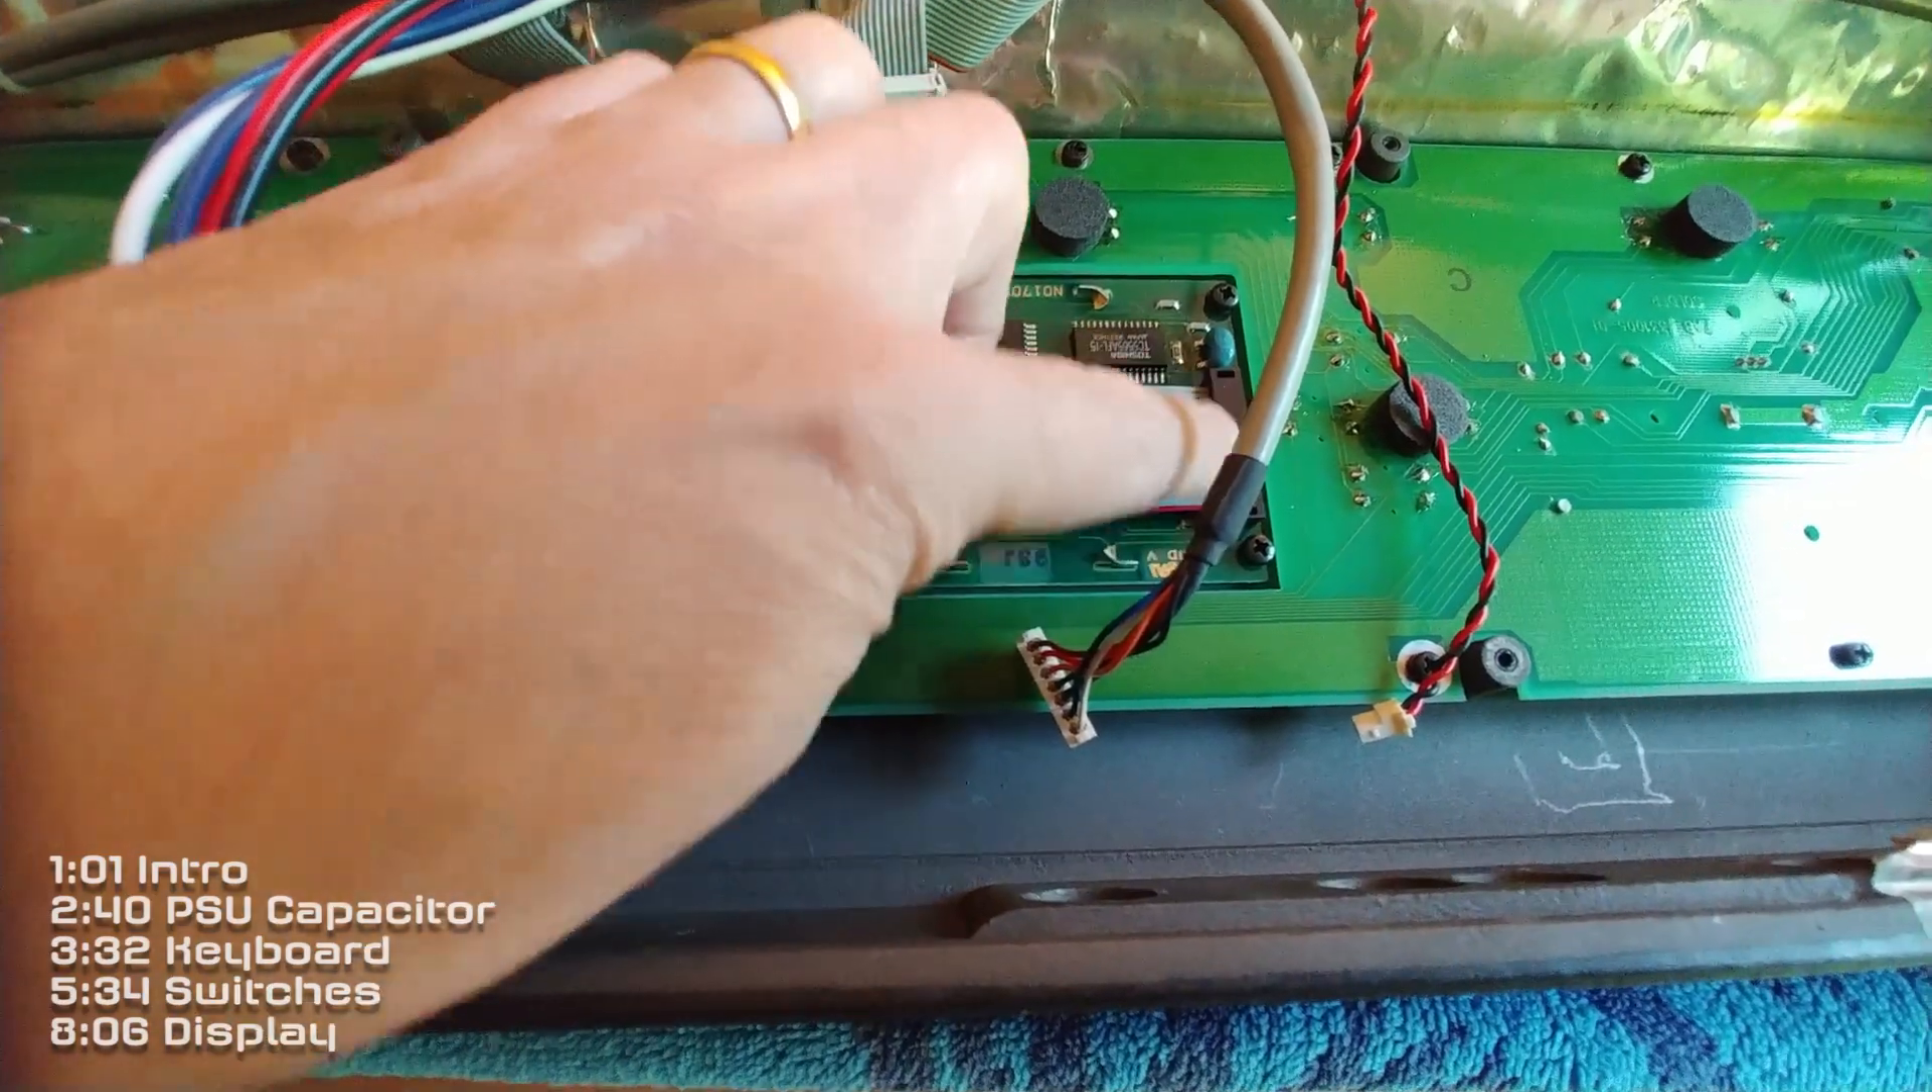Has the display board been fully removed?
No.